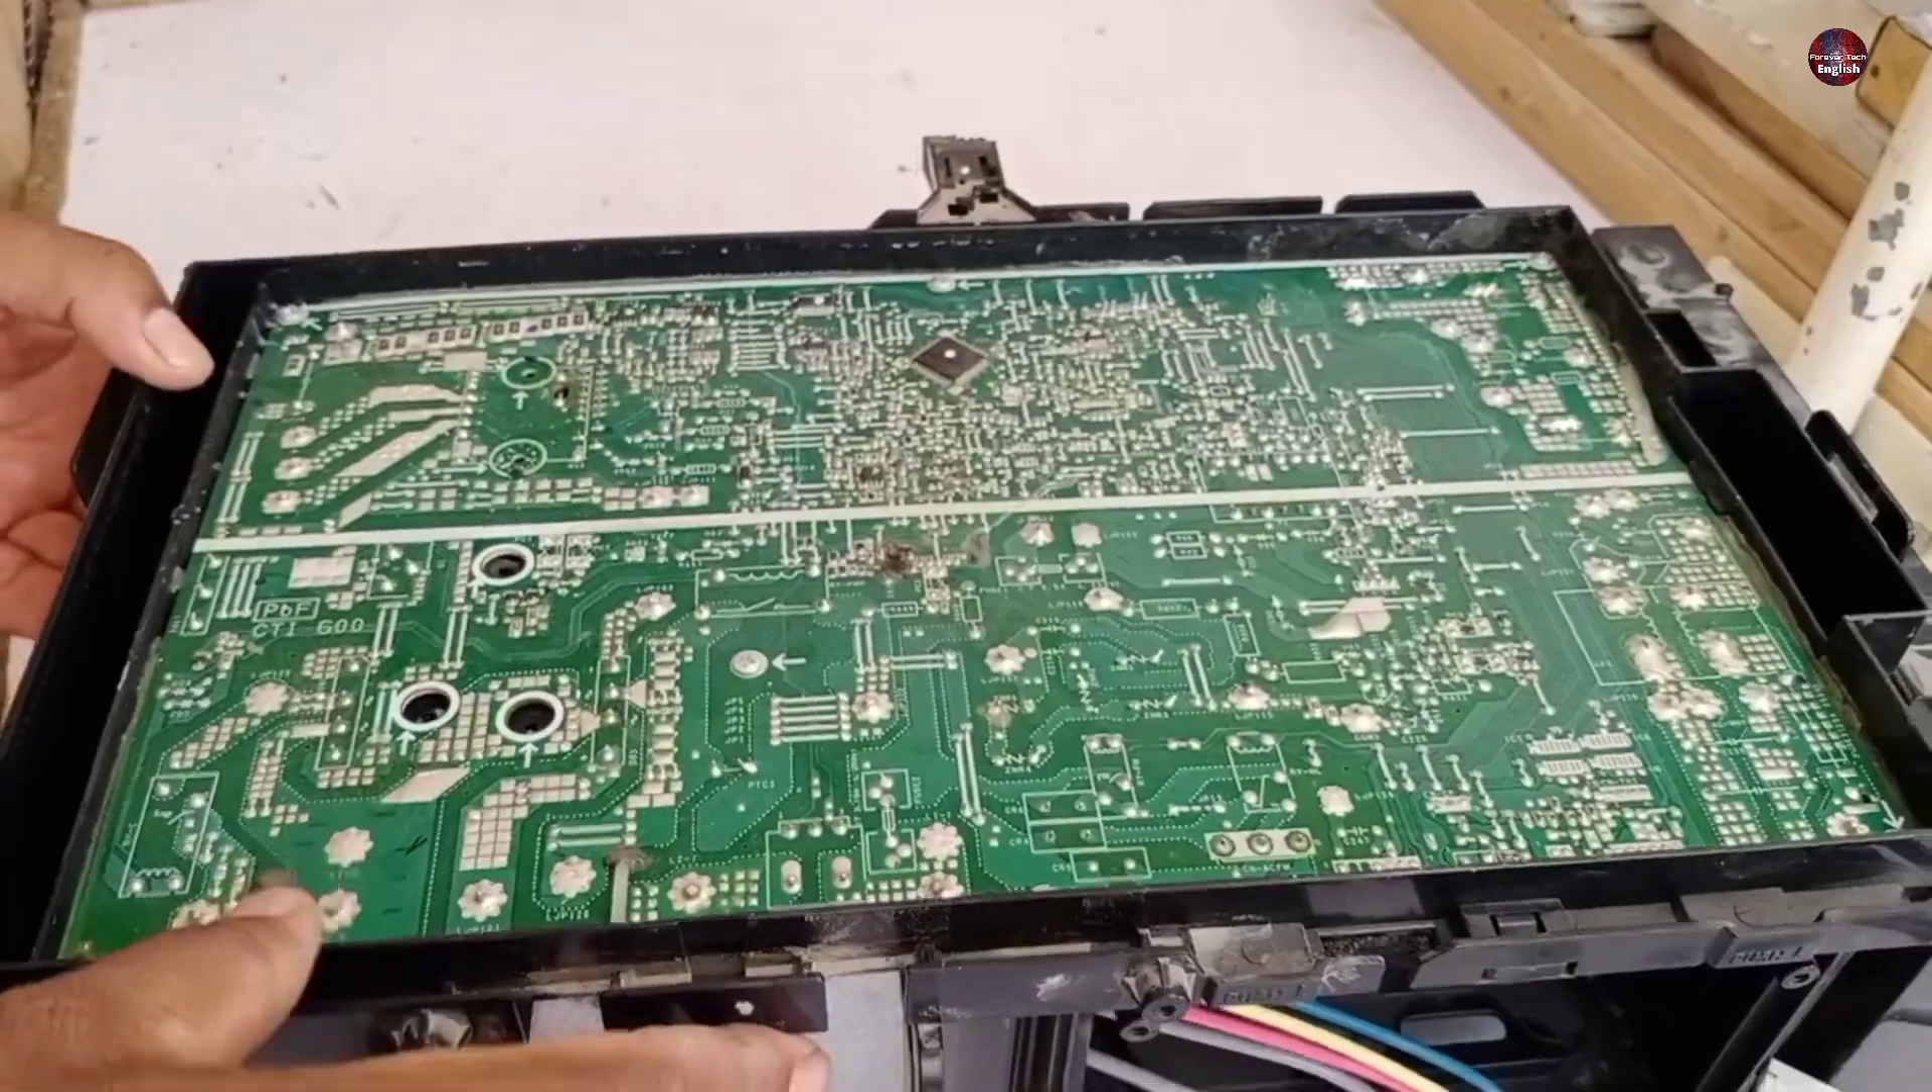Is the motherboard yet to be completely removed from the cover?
Yes.